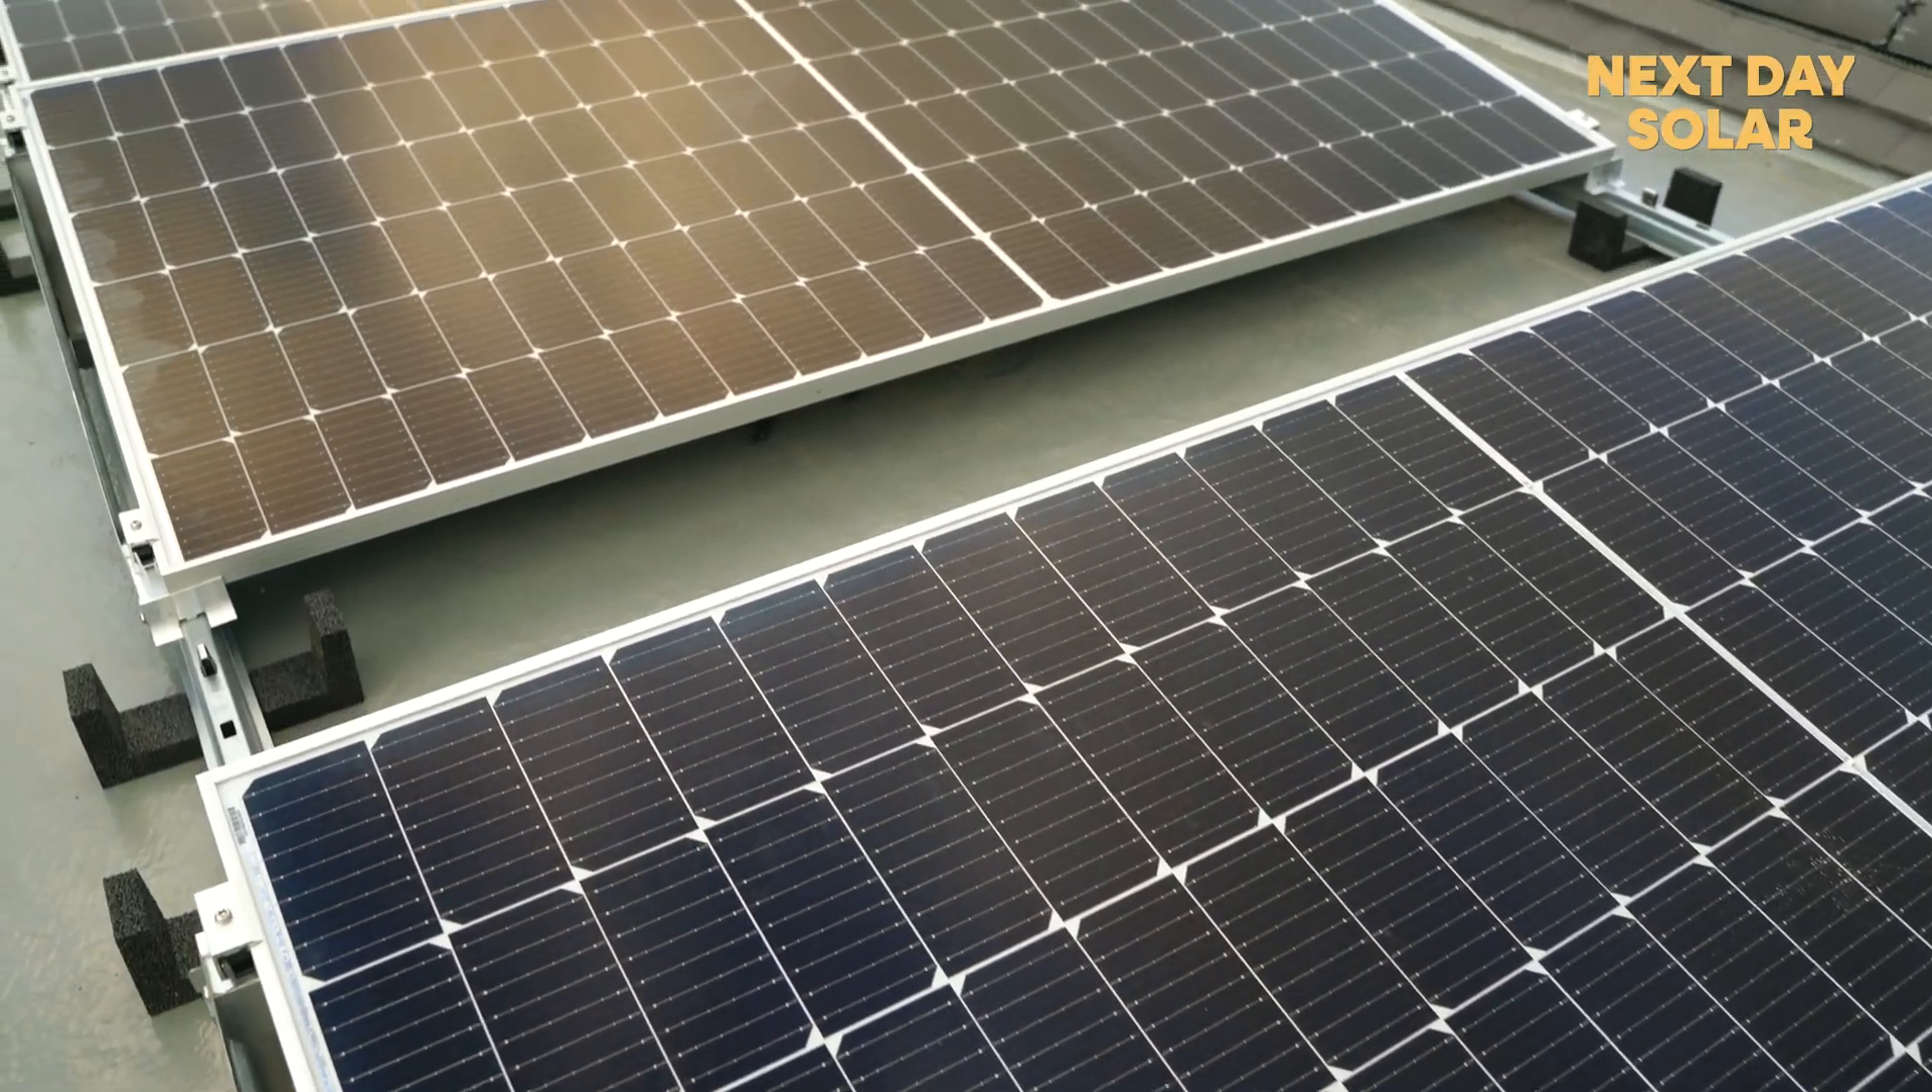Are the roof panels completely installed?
Yes.